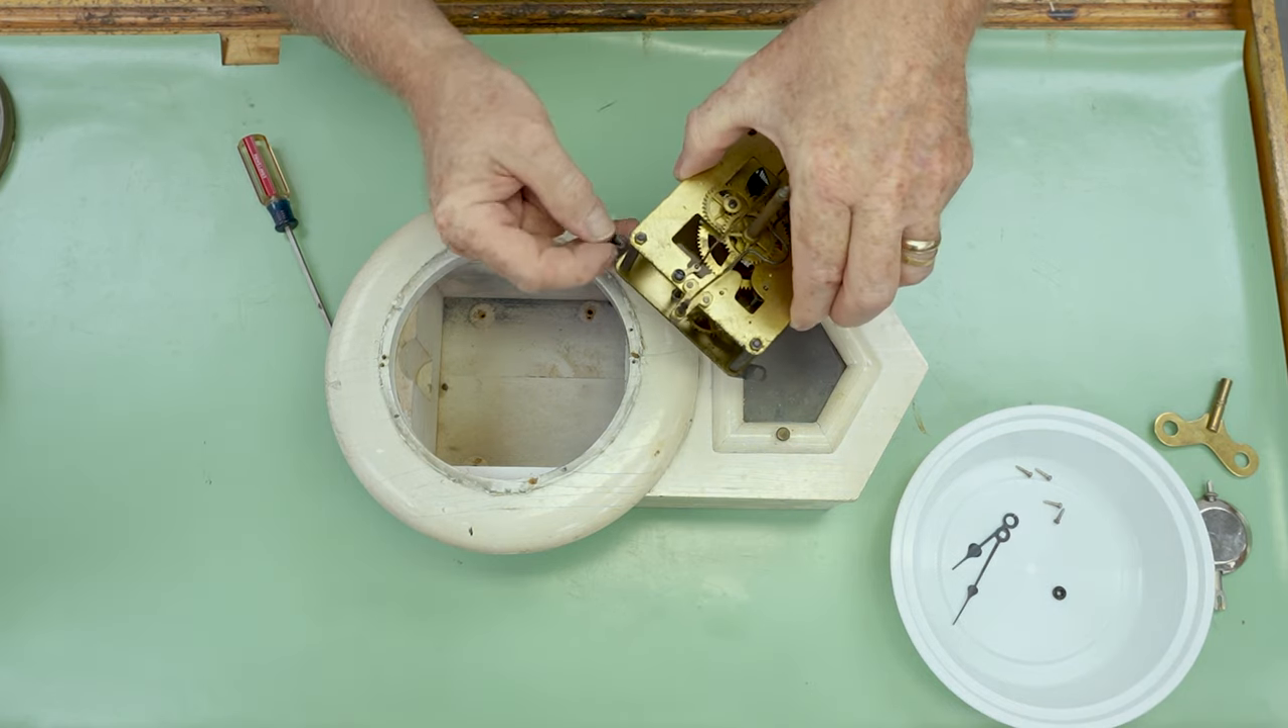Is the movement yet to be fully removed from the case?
No.